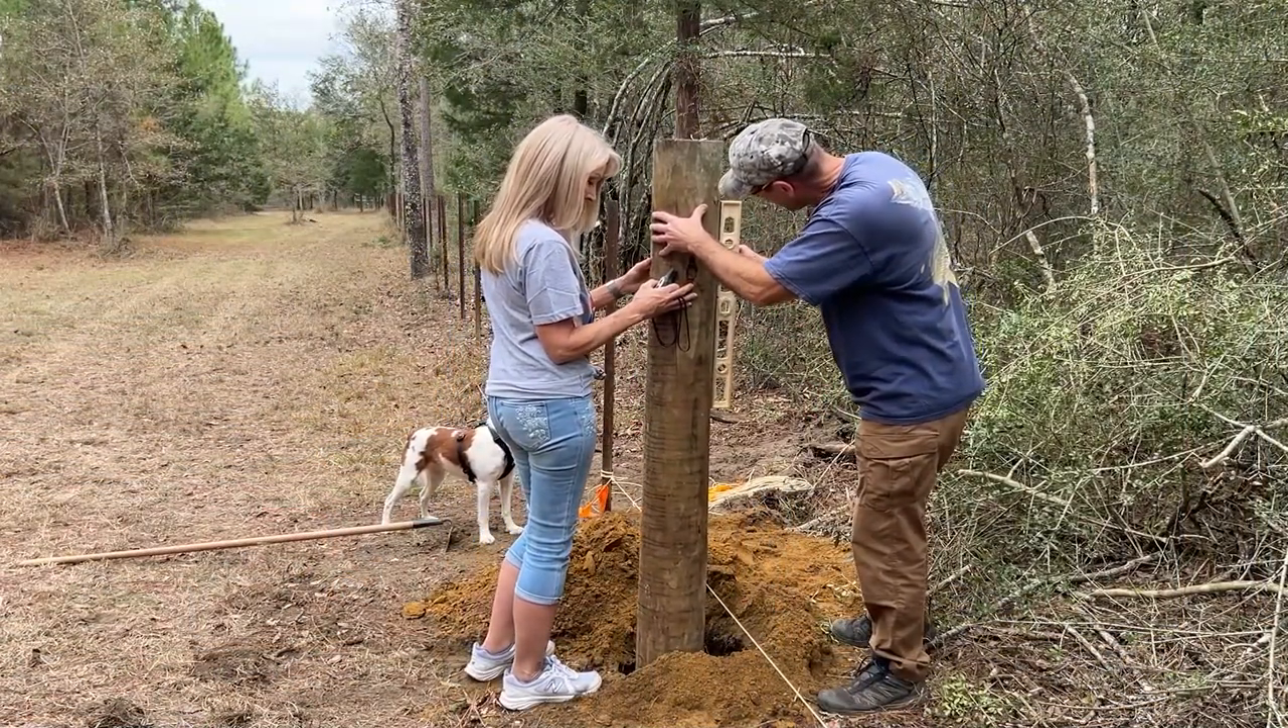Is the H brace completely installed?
No.